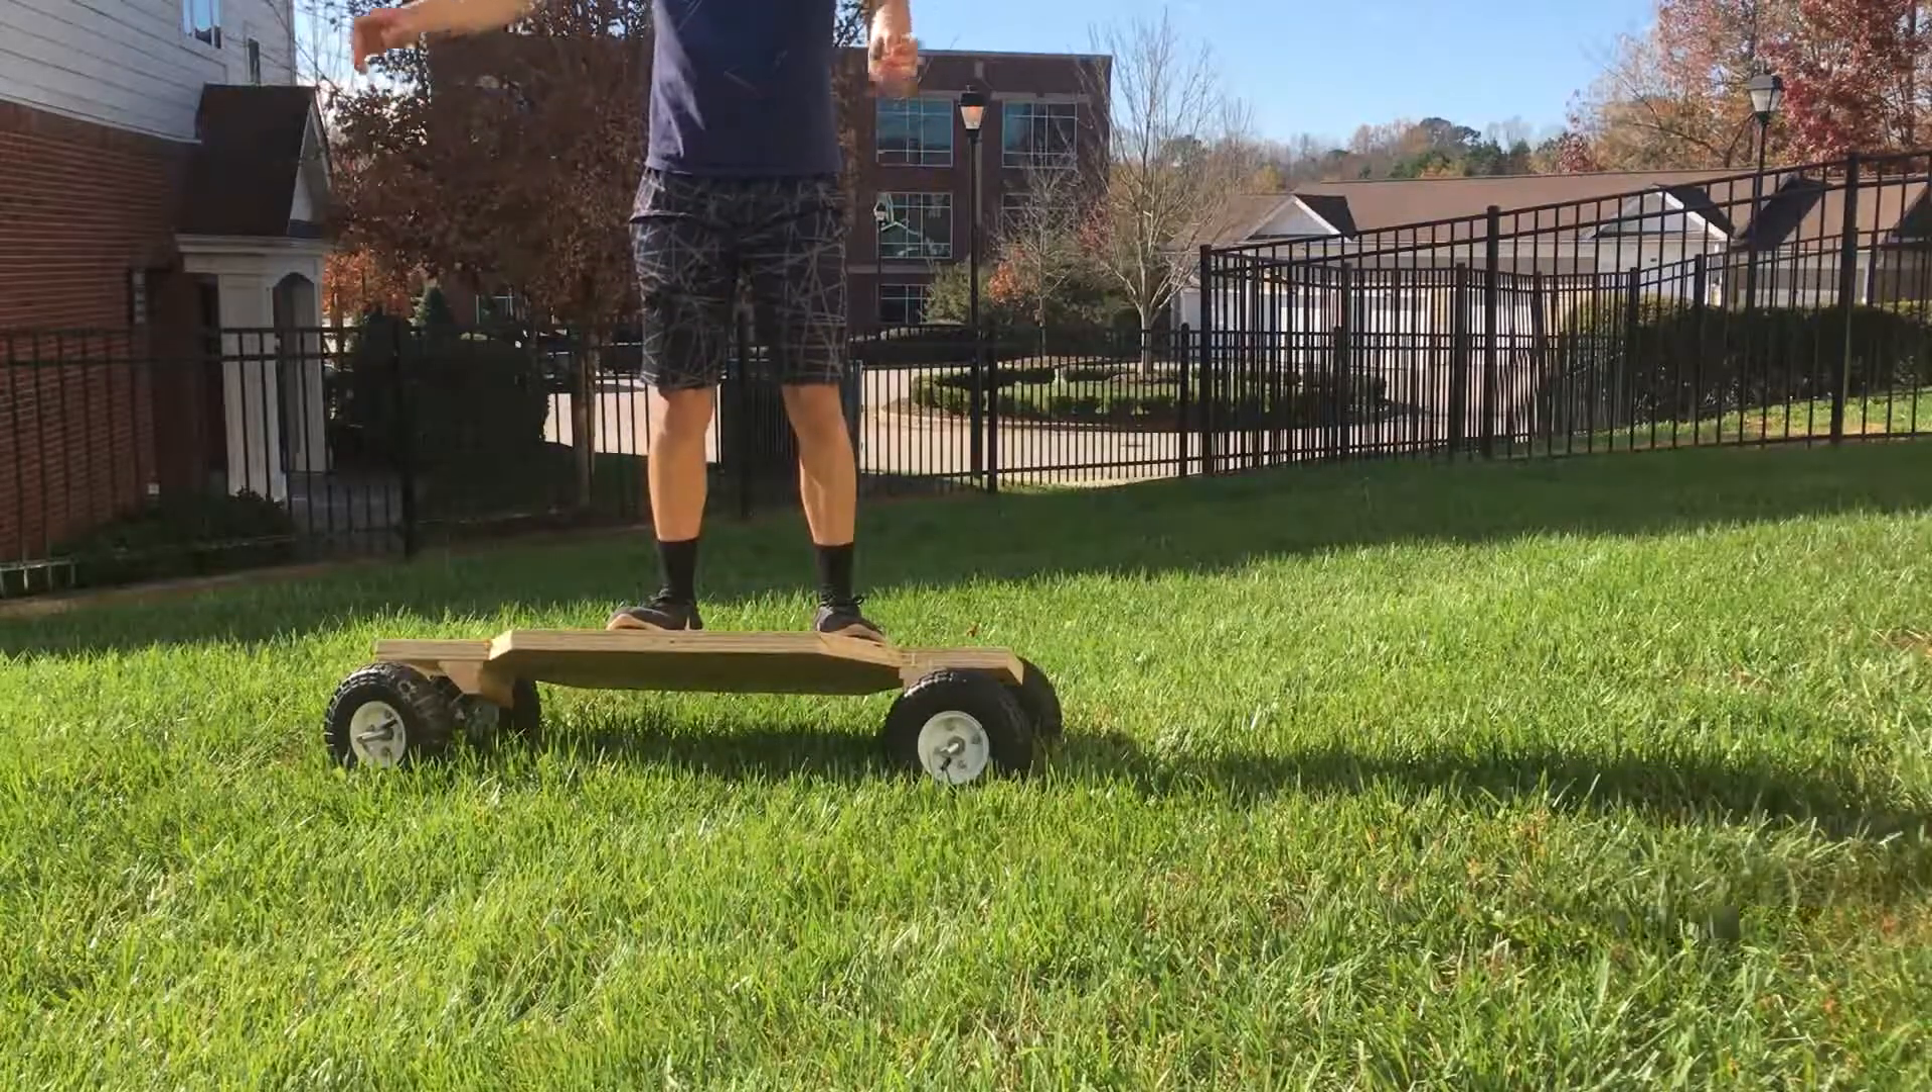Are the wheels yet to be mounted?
No.